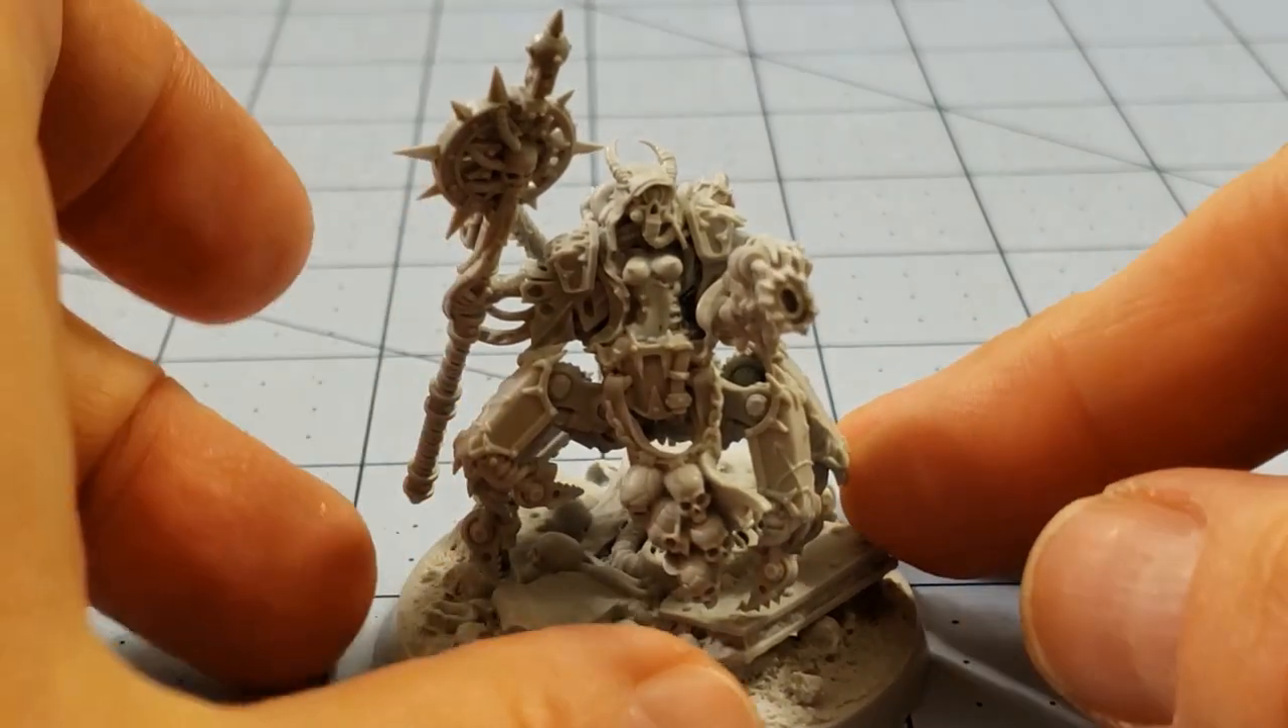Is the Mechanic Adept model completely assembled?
Yes.